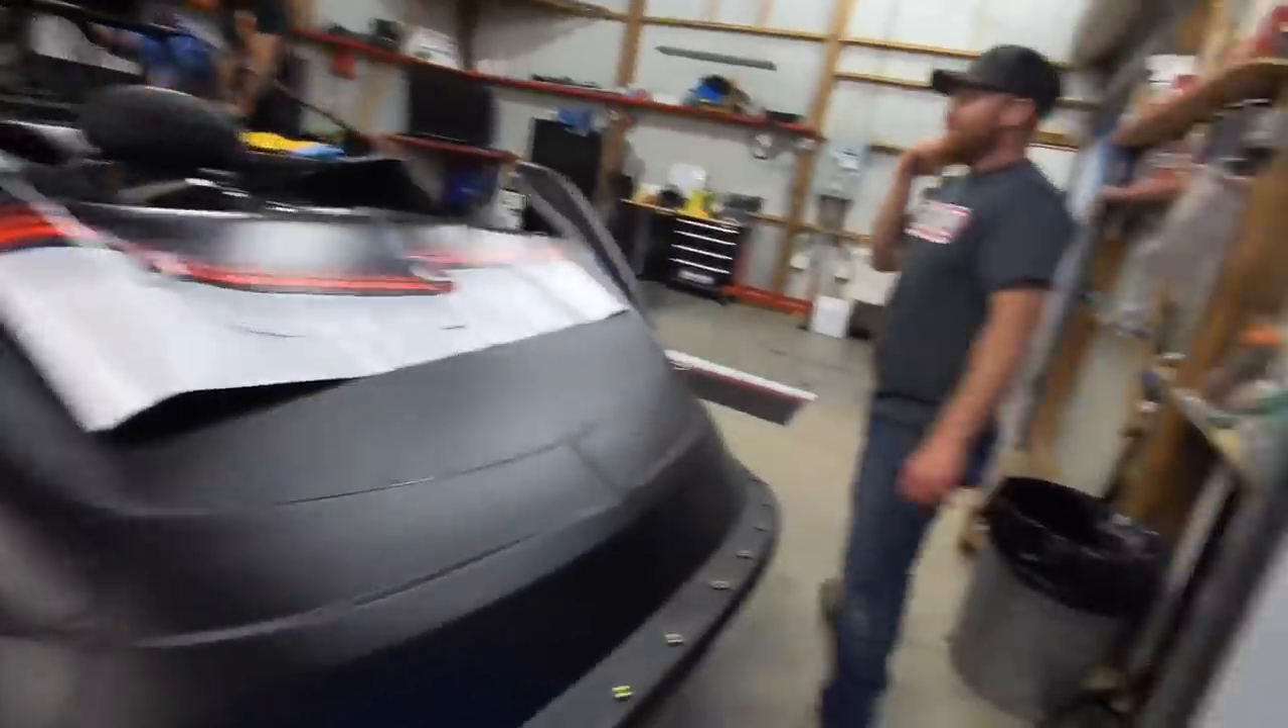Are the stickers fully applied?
No.